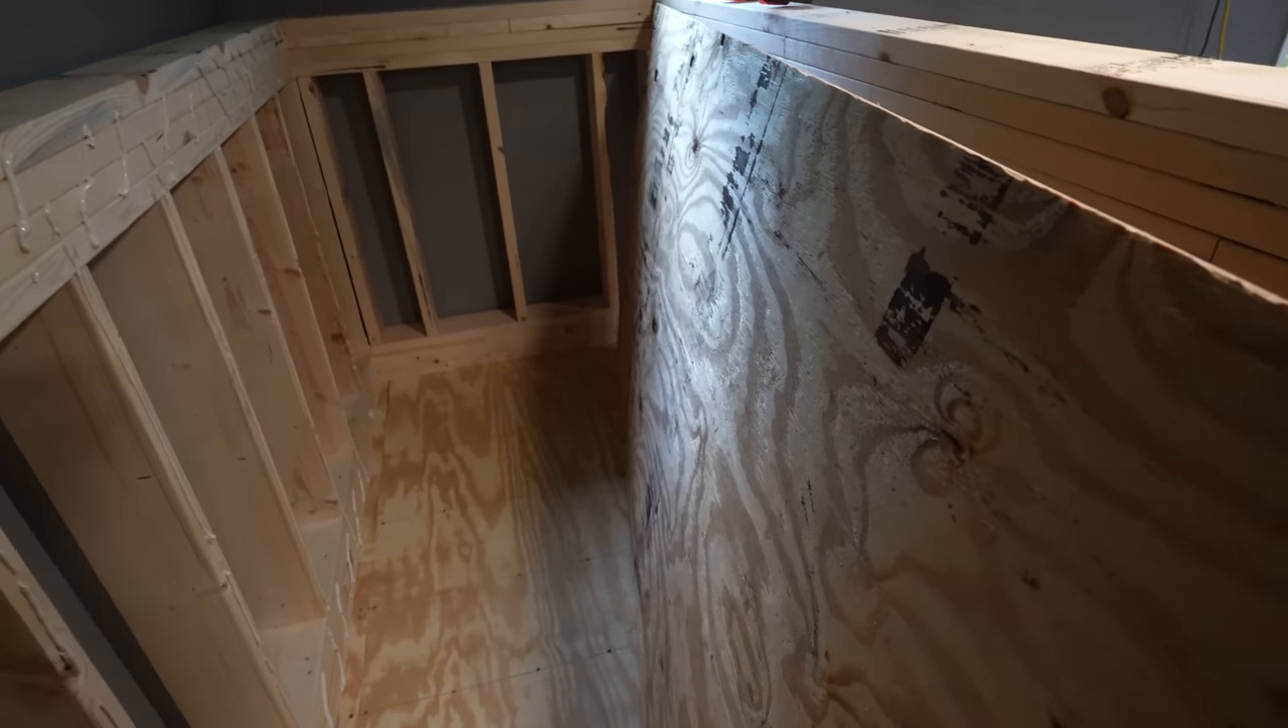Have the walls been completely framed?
Yes.